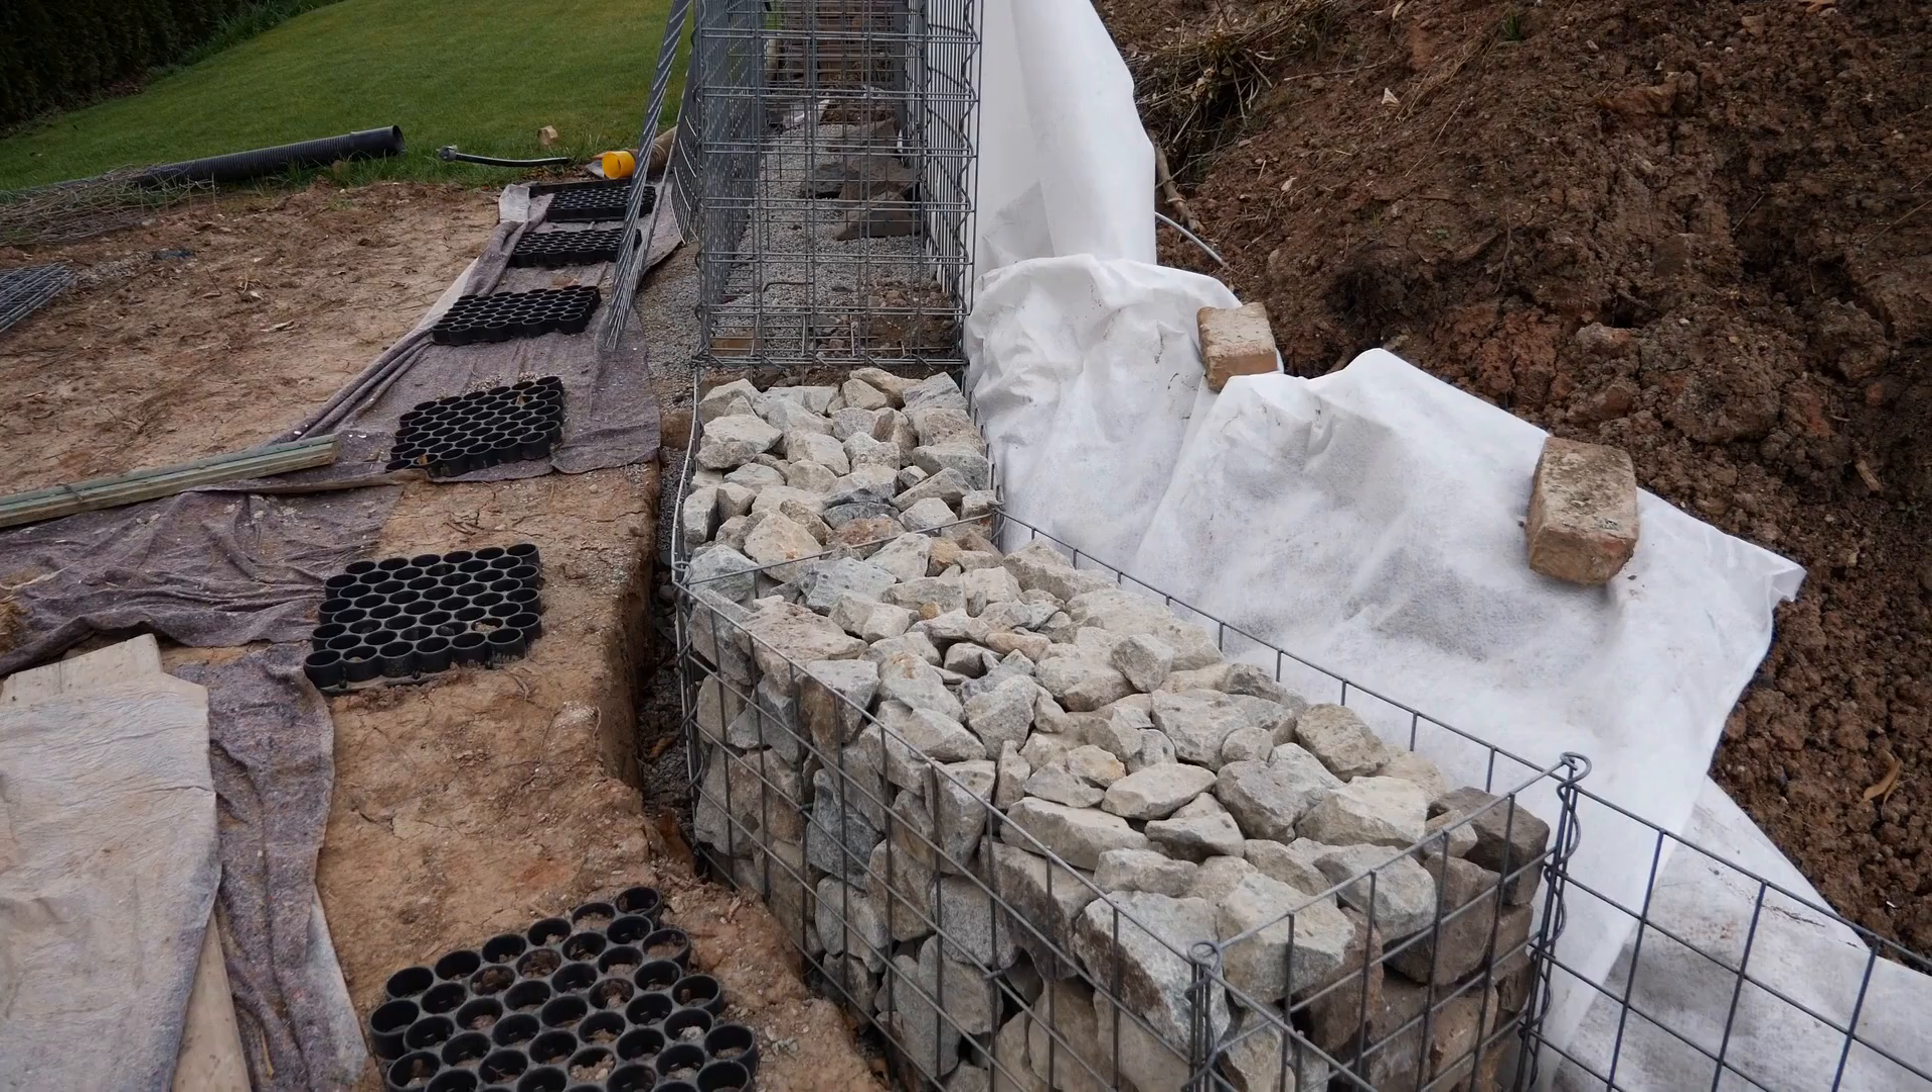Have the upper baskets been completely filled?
No.